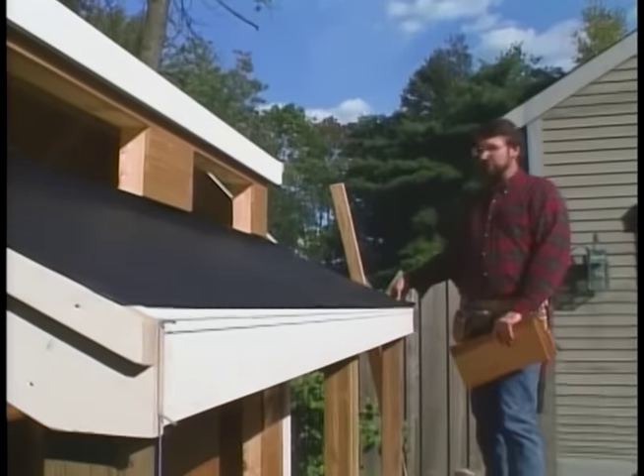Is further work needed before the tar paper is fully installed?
No.